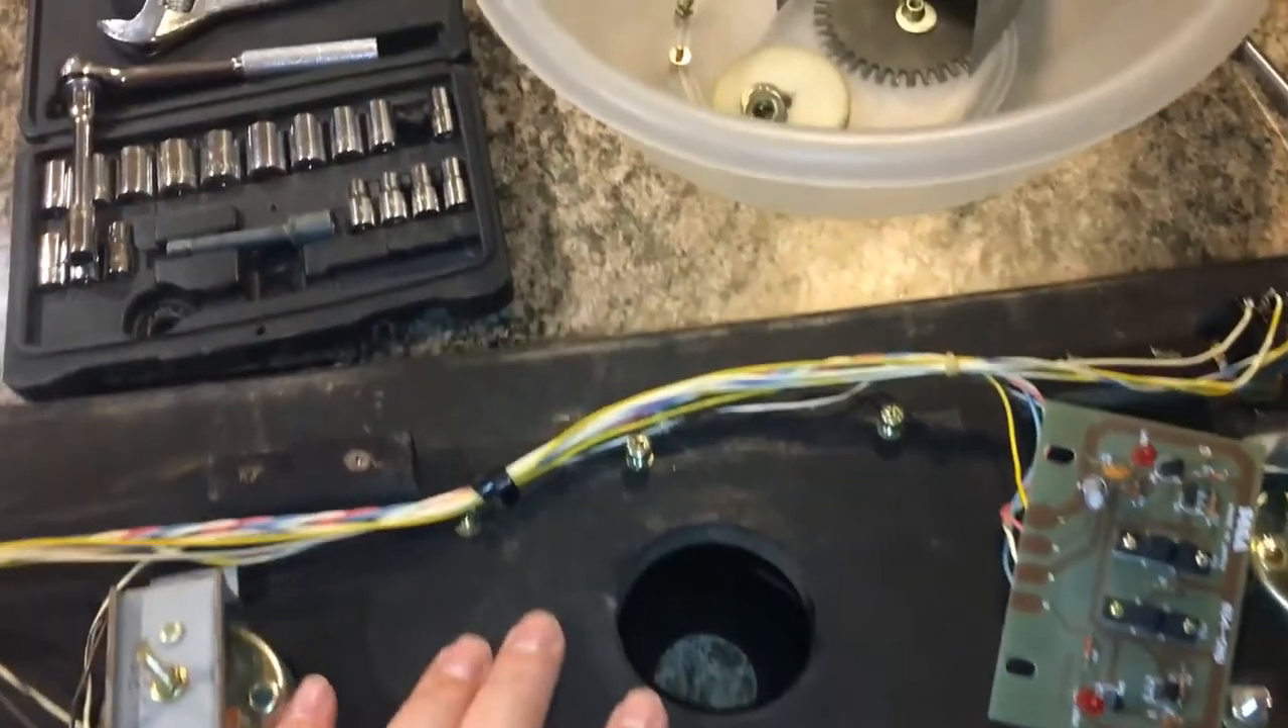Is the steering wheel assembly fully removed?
Yes.